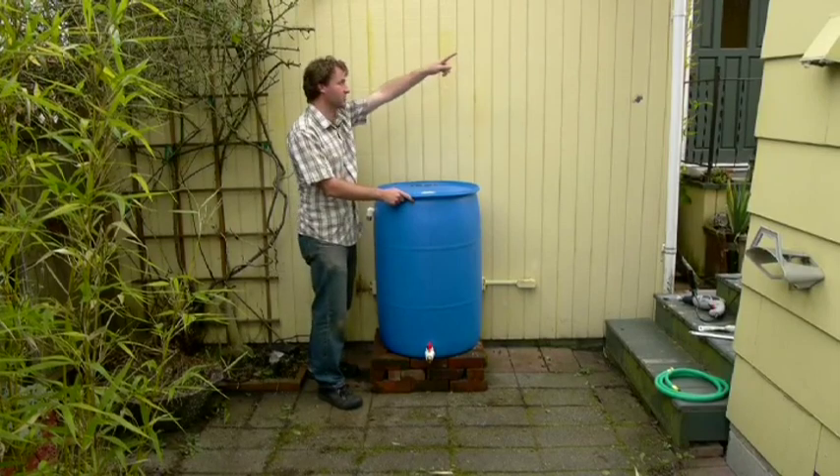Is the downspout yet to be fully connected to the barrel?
Yes.